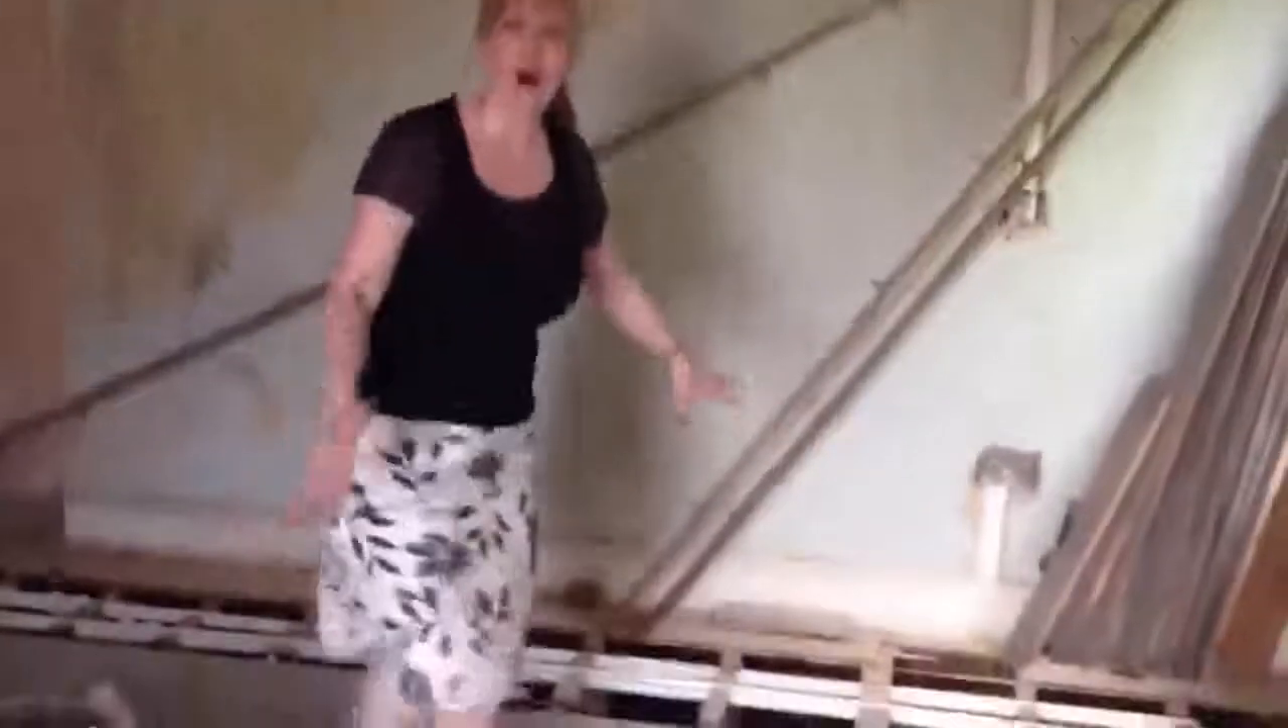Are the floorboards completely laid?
No.